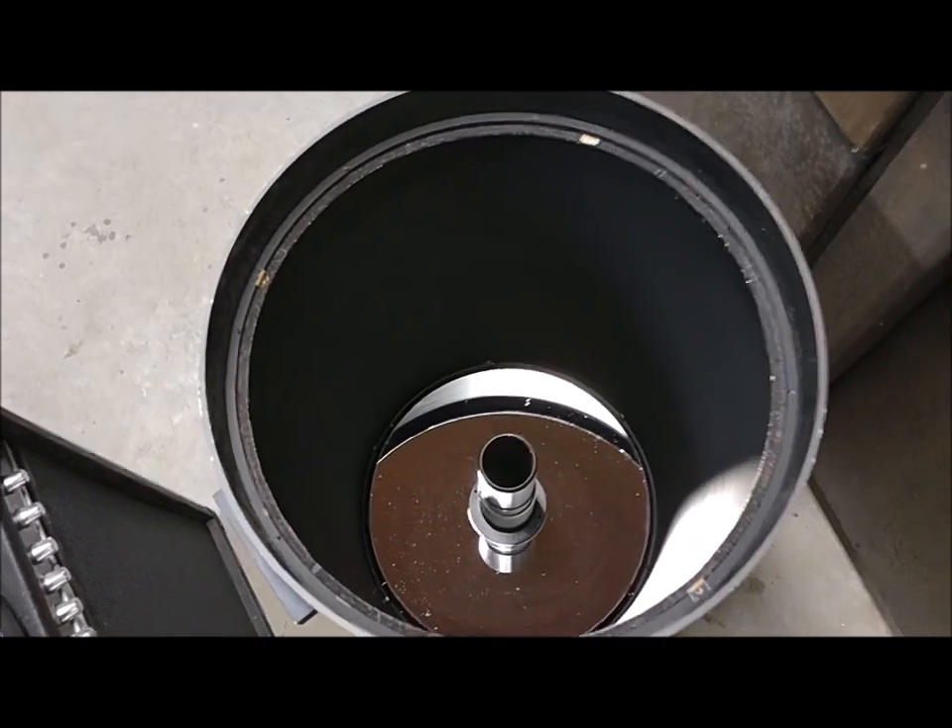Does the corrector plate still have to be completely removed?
No.